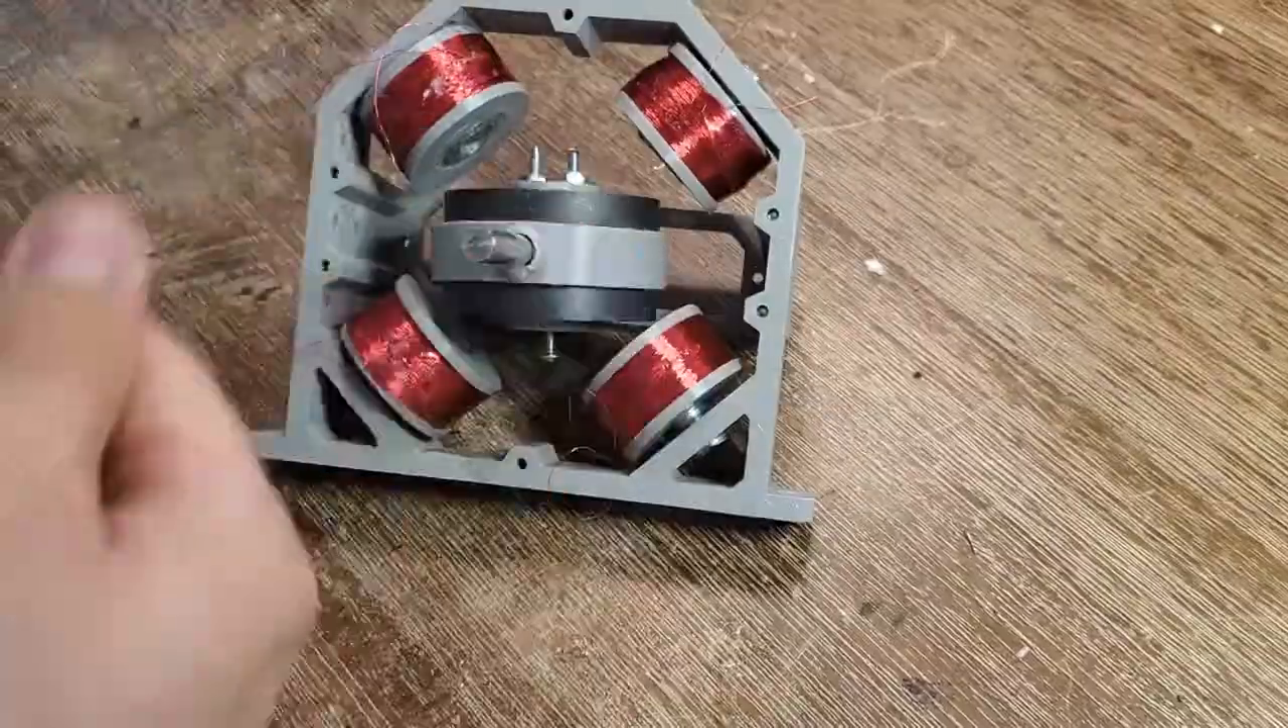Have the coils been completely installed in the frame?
Yes.